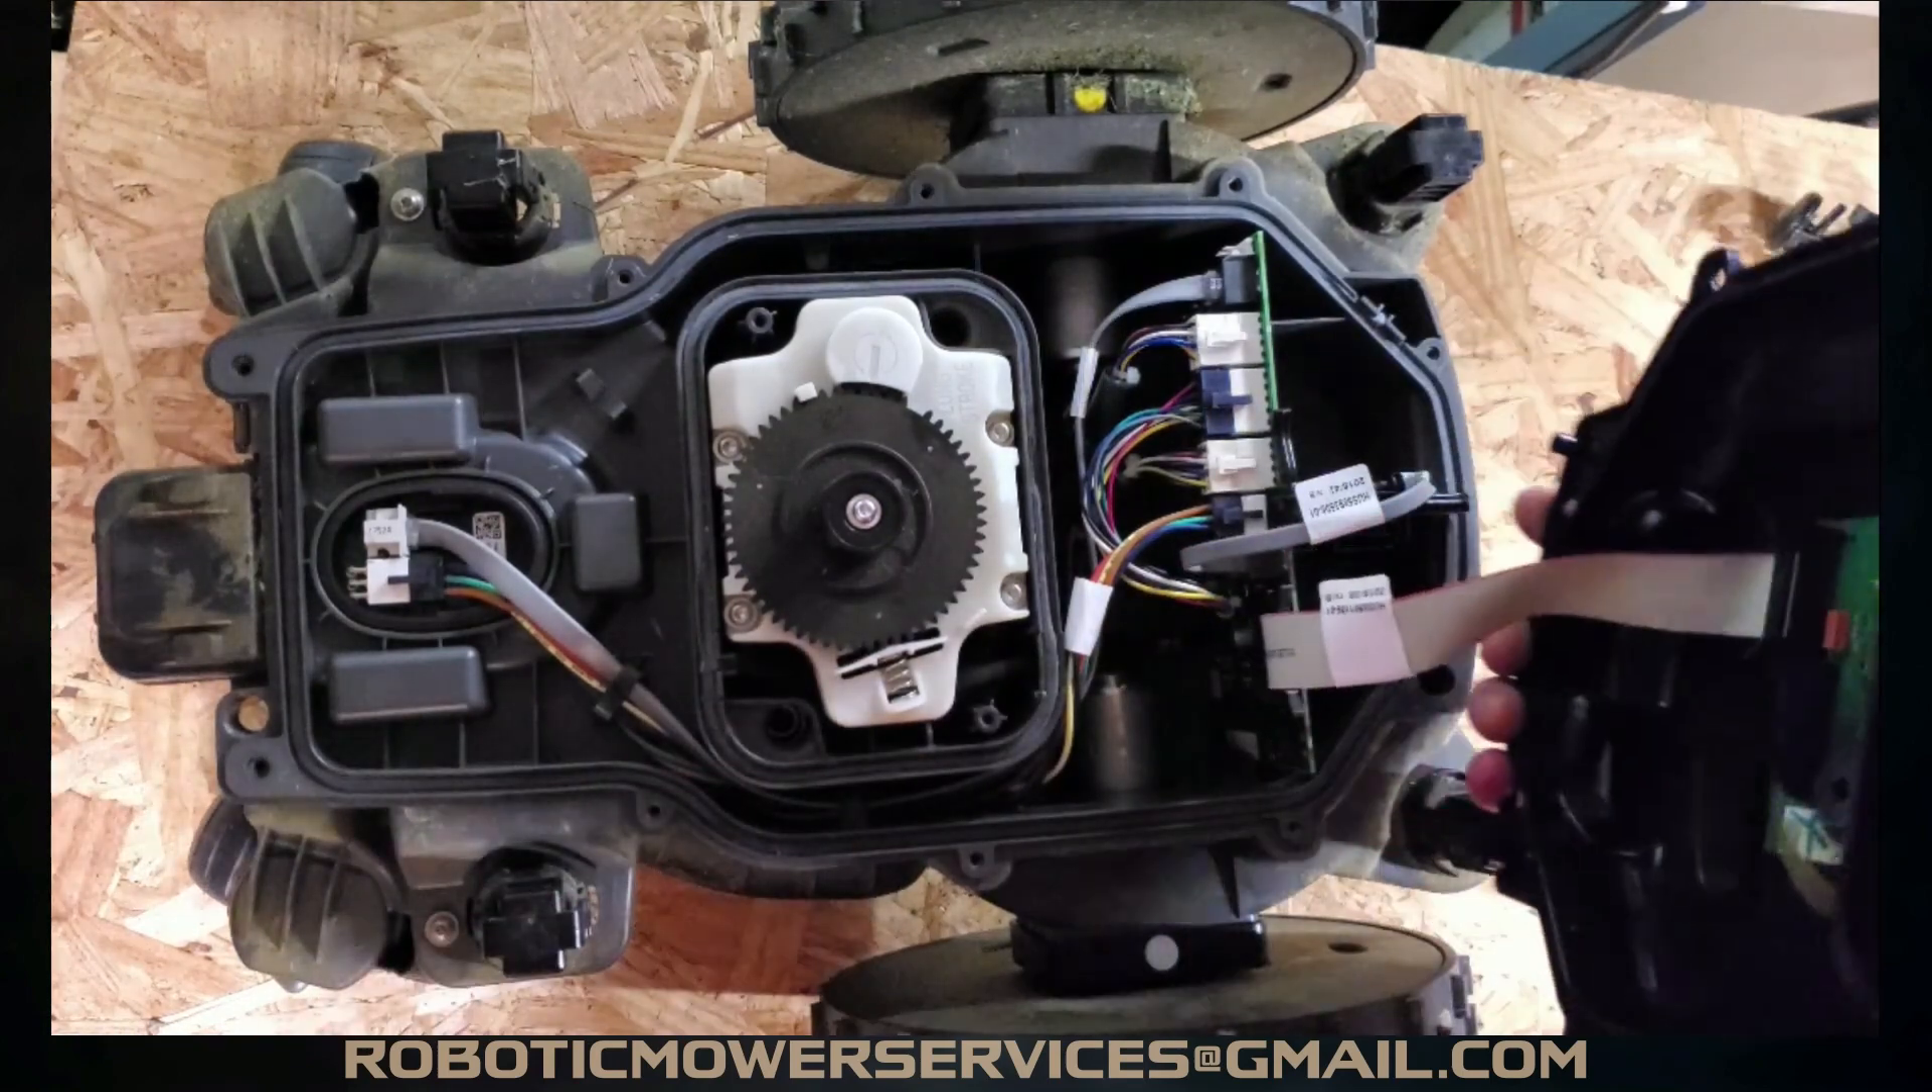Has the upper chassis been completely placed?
No.